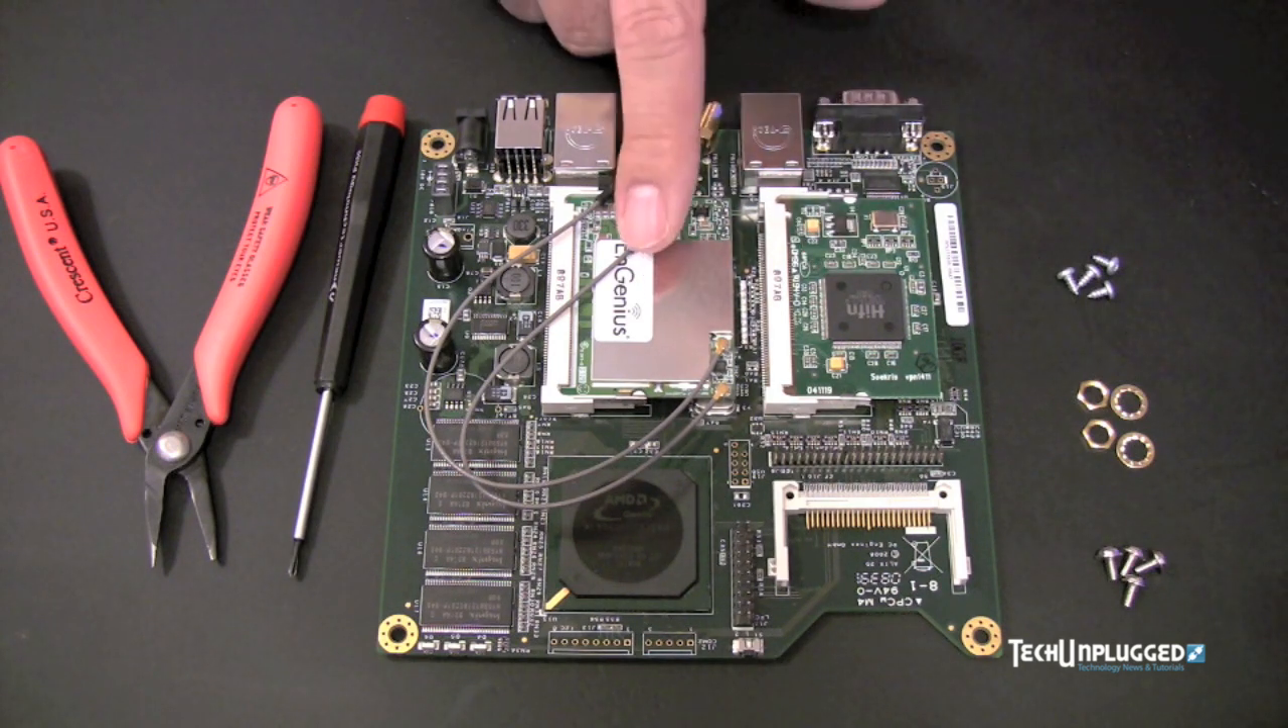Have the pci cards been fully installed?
Yes.